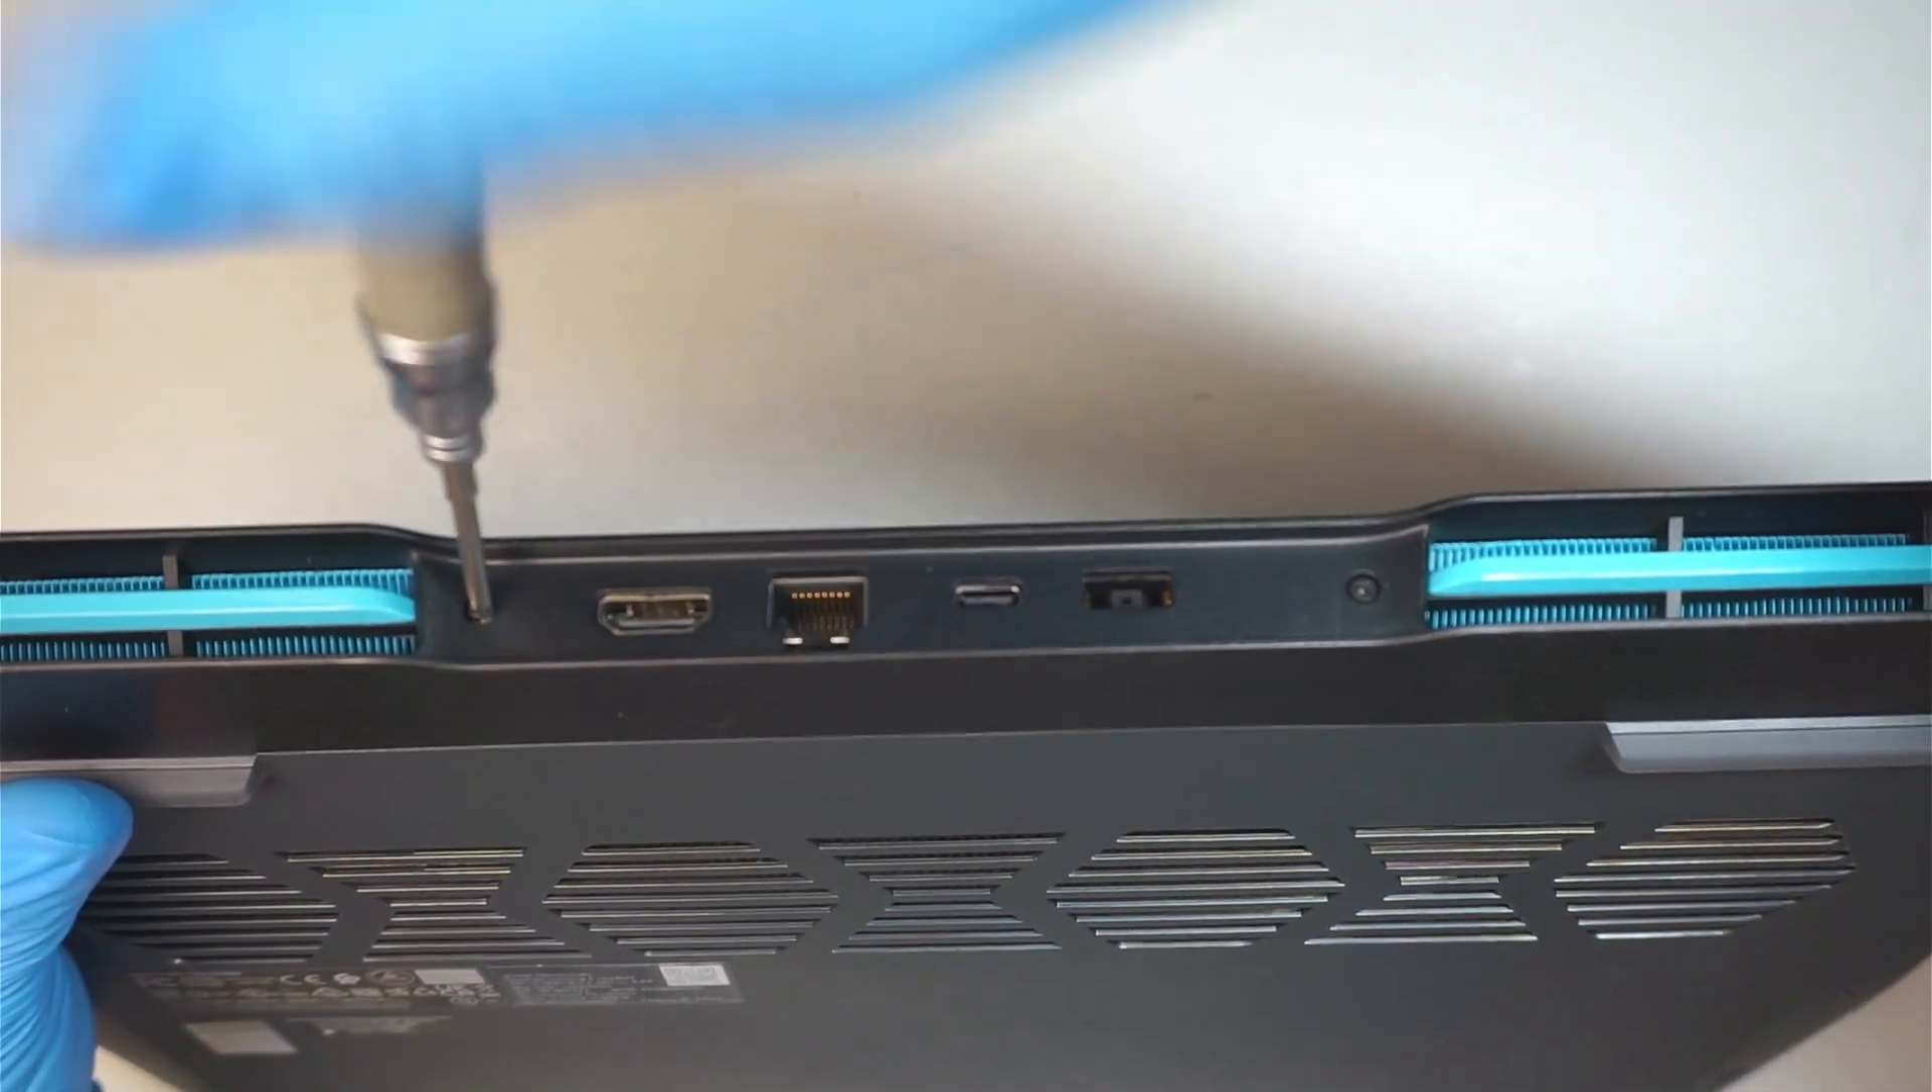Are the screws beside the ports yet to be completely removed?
Yes.